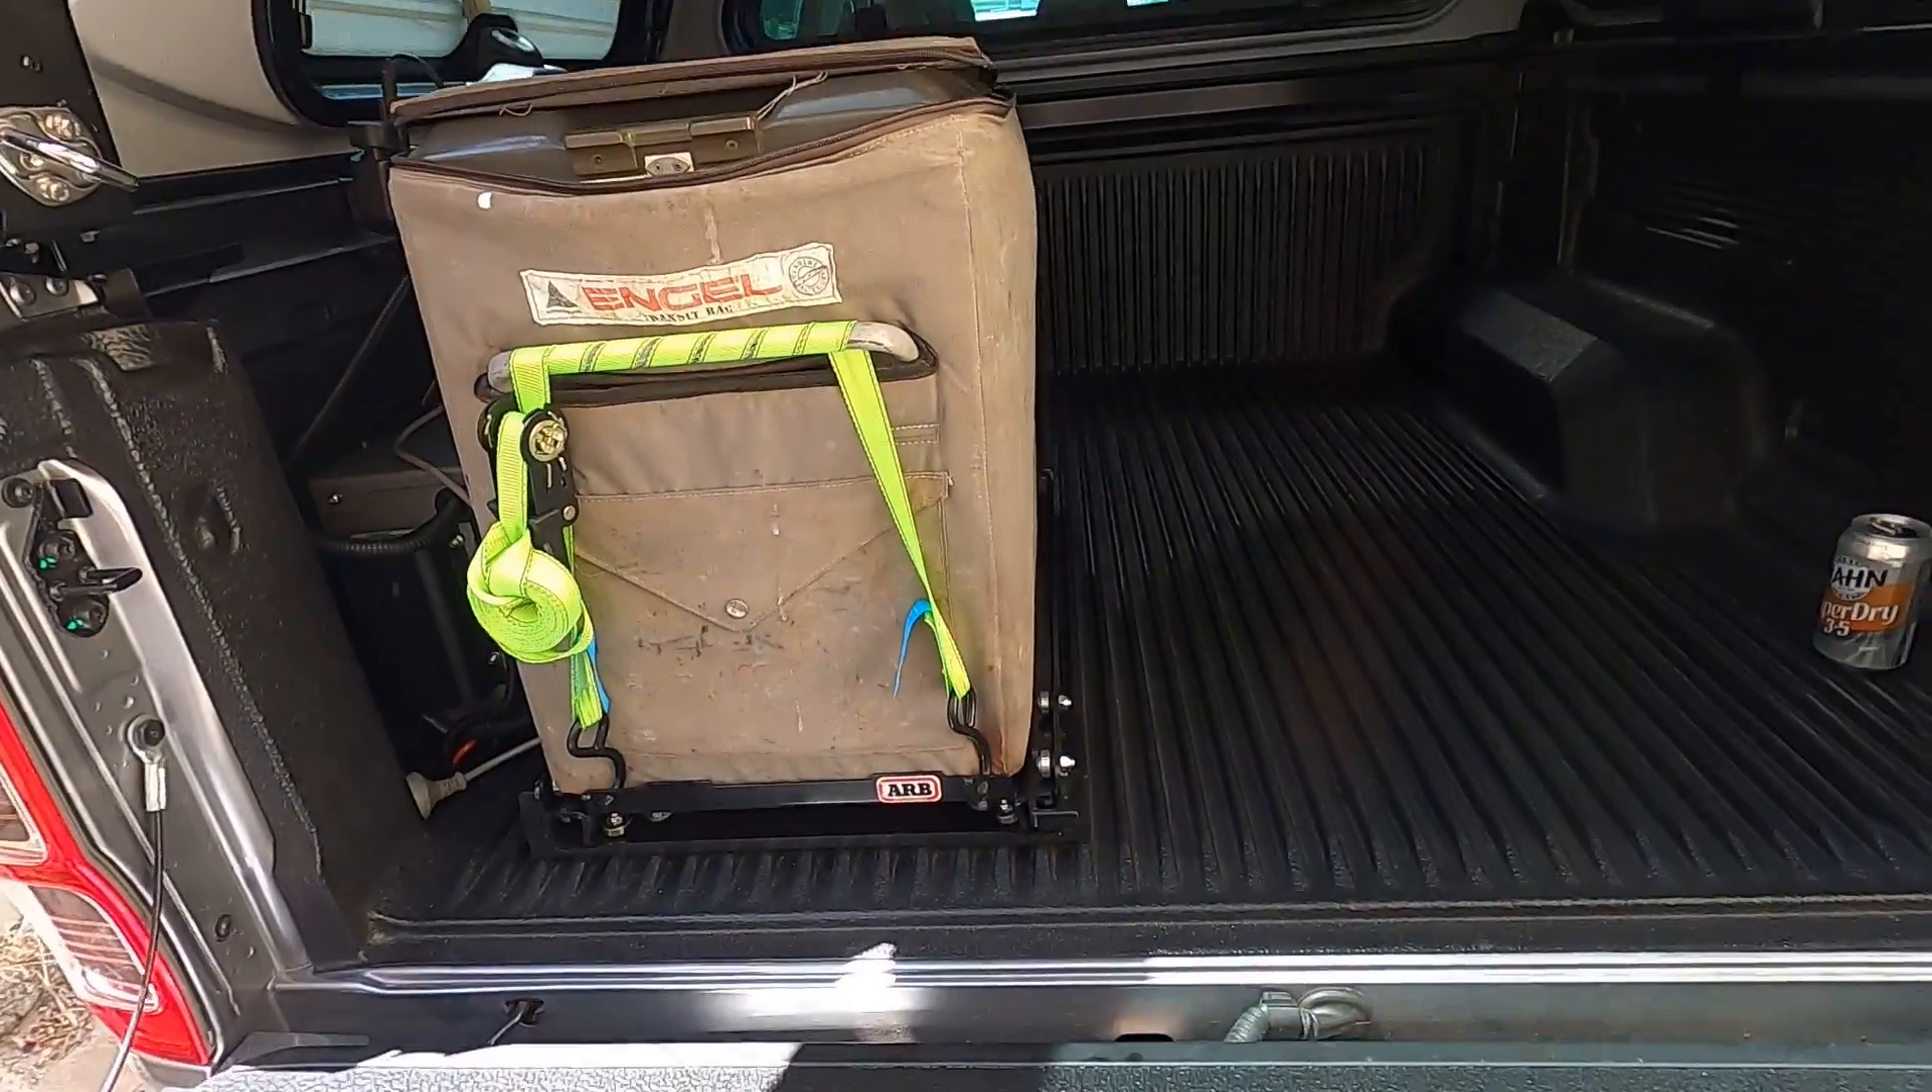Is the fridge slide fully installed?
Yes.